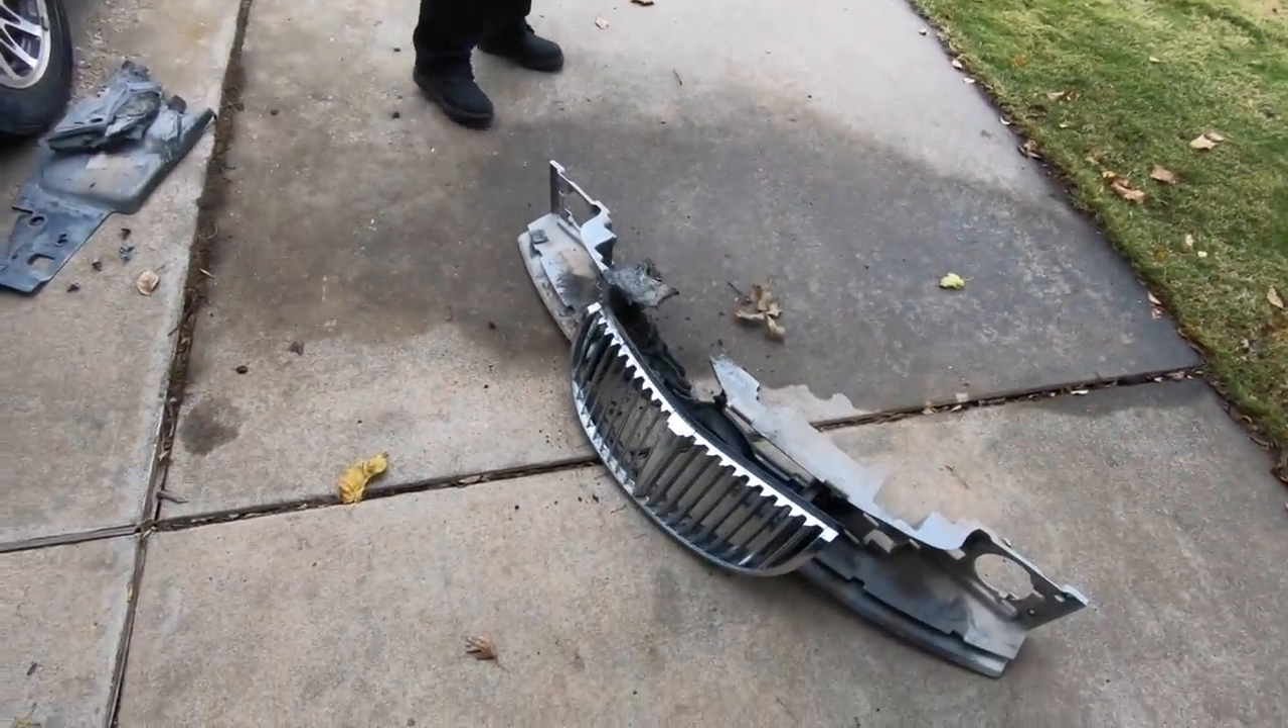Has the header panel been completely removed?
Yes.